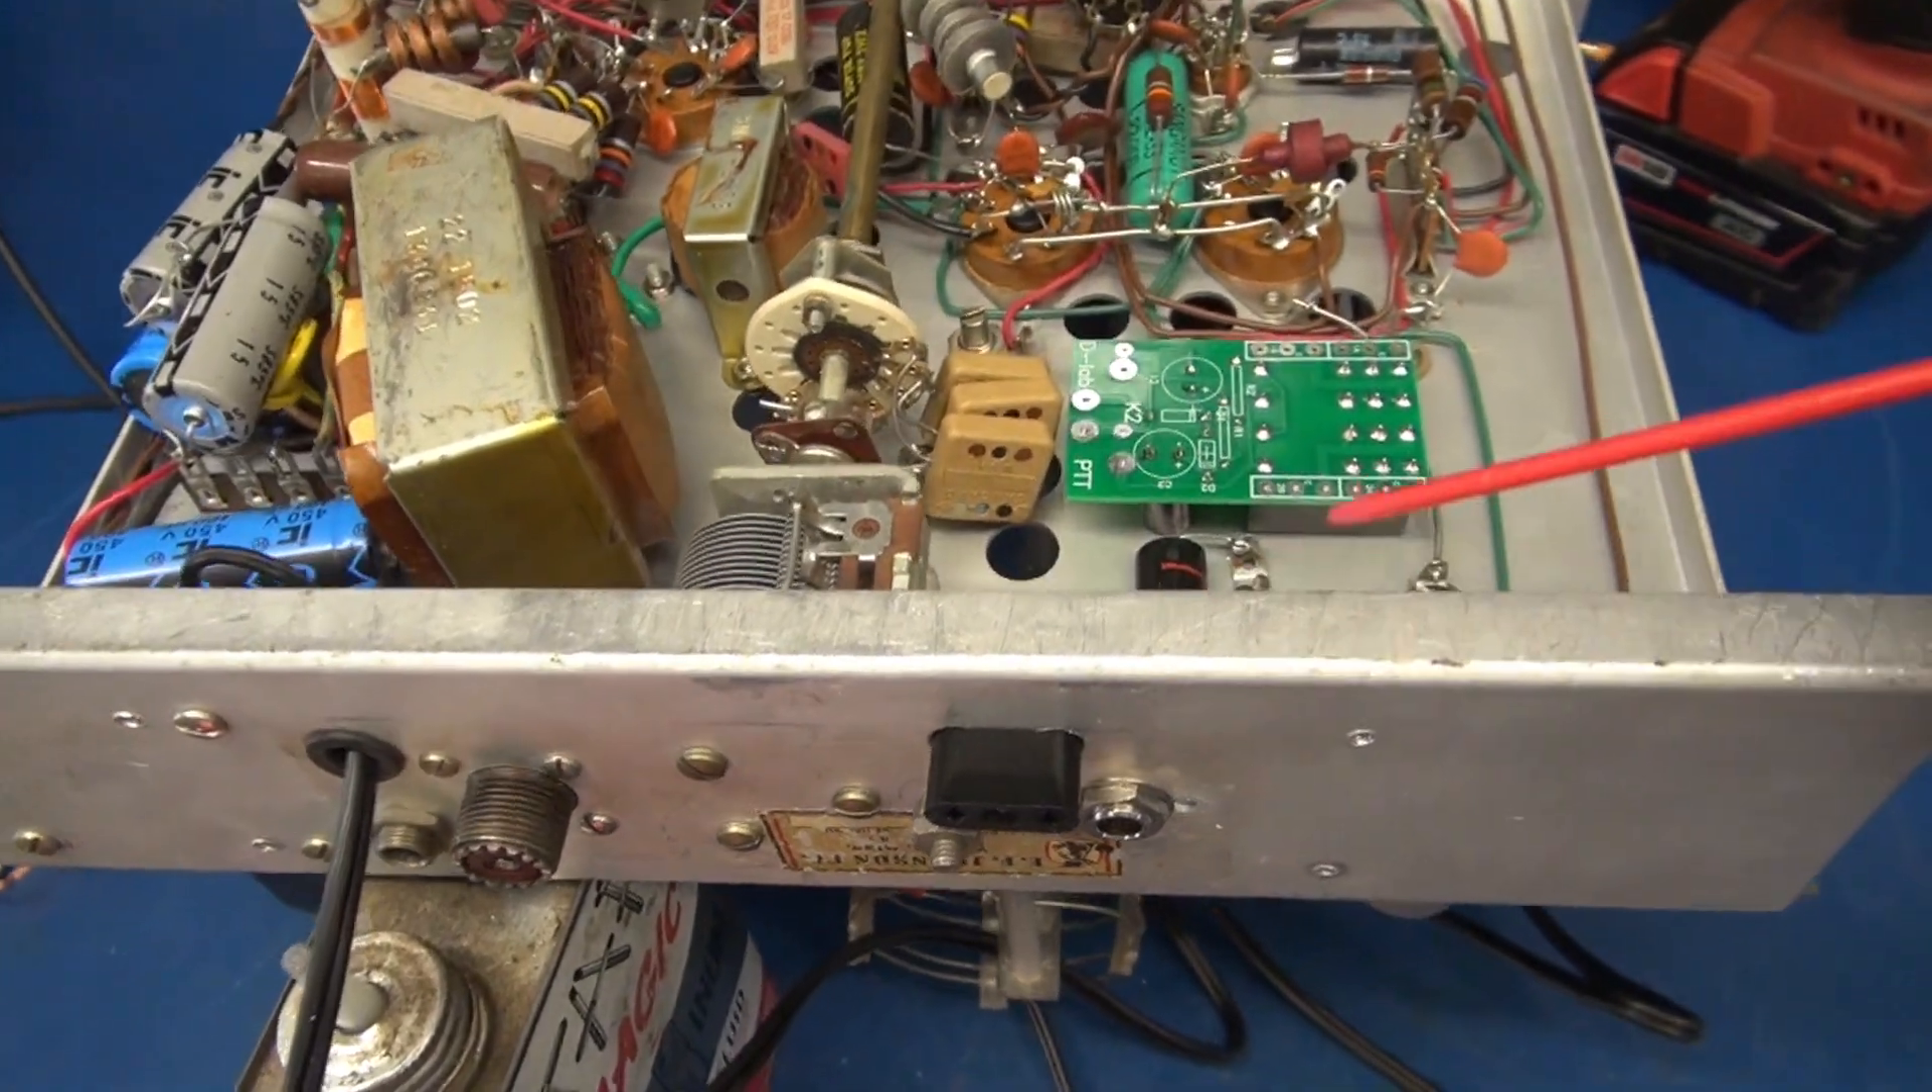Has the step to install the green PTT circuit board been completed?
No.